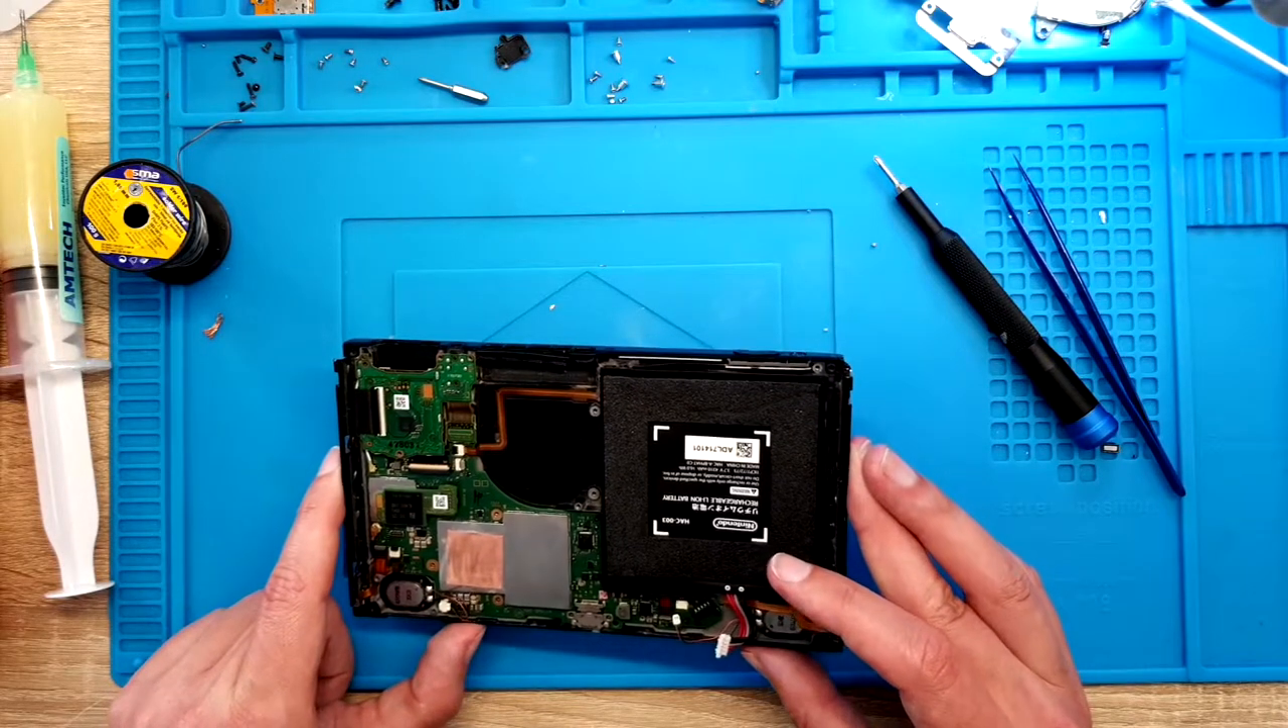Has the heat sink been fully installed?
No.